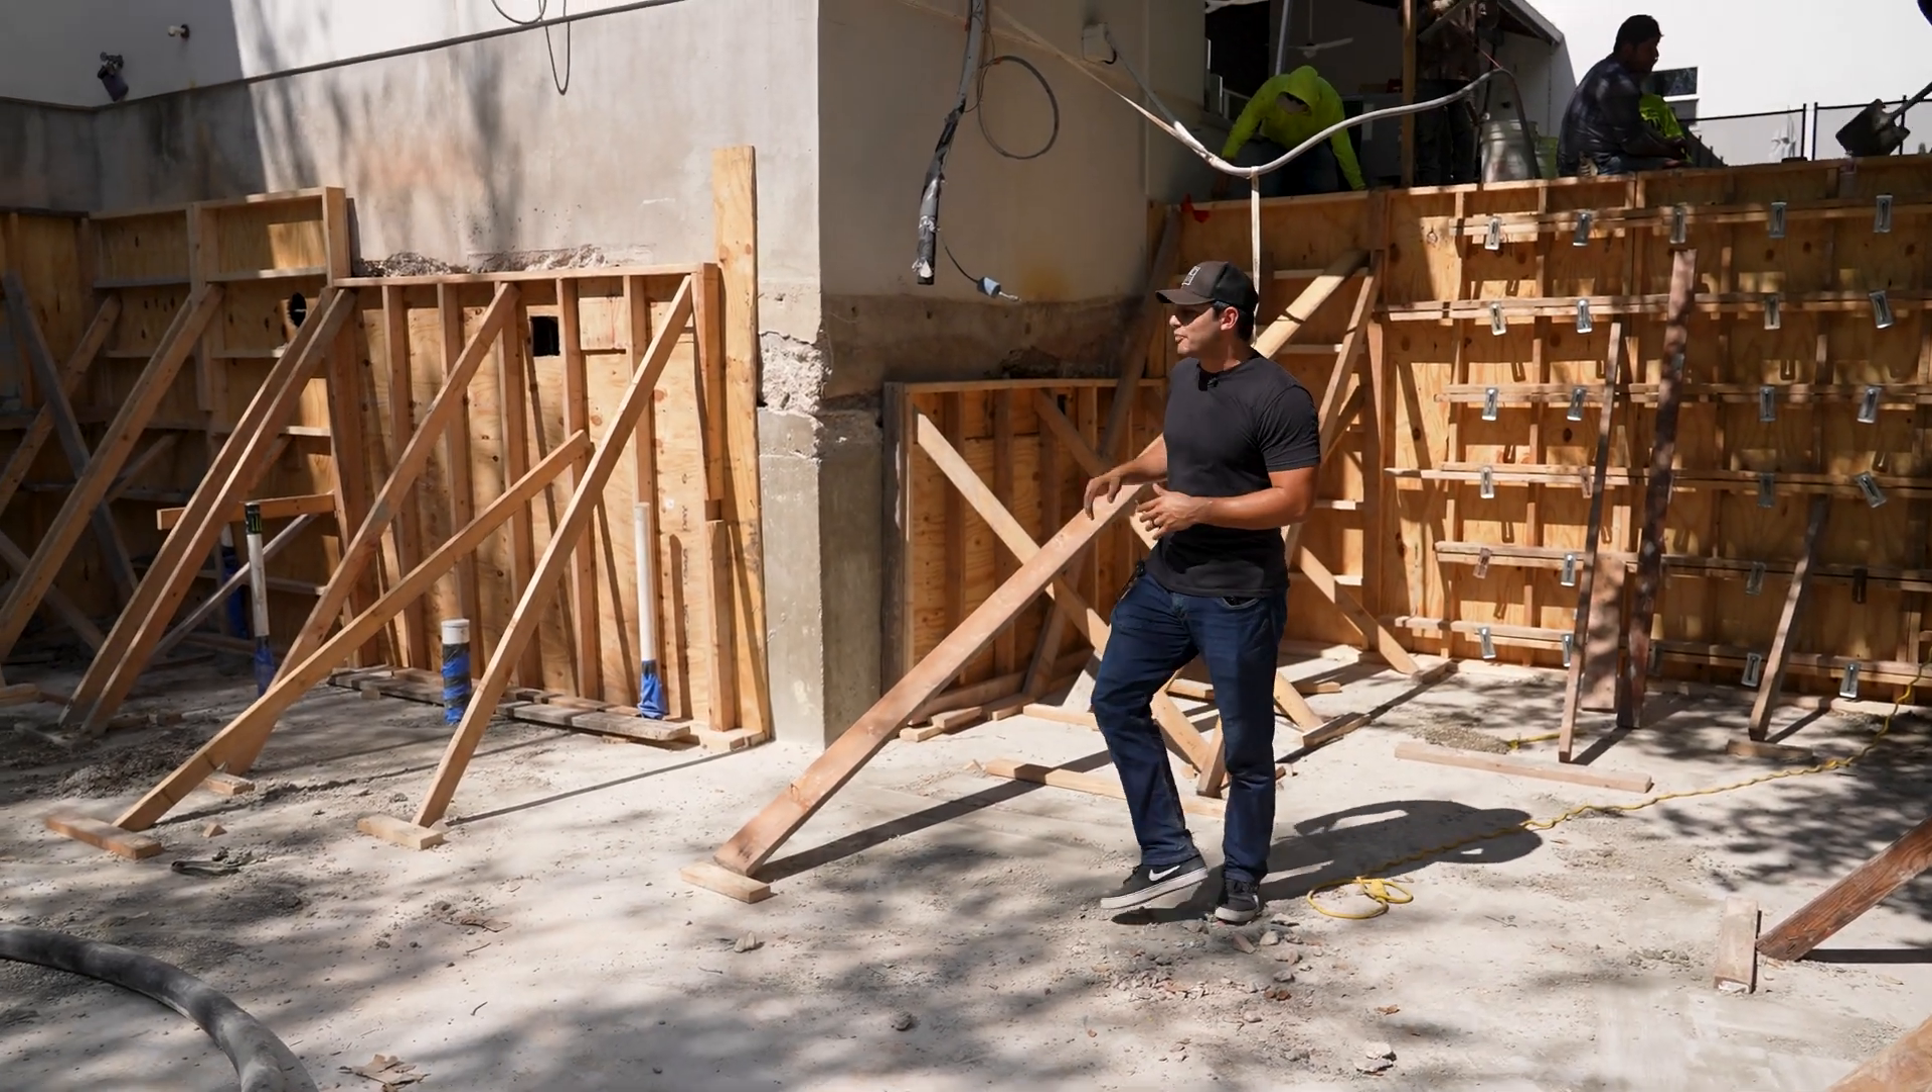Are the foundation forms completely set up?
Yes.